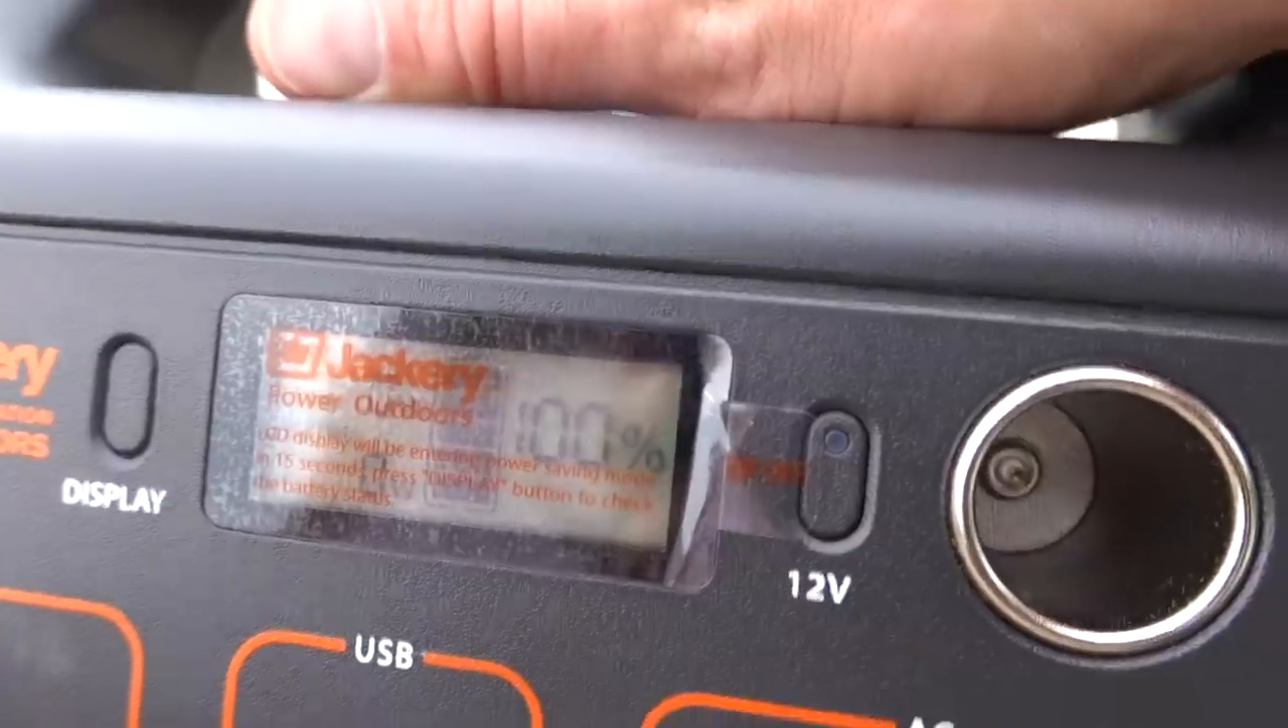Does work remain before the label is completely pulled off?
Yes.